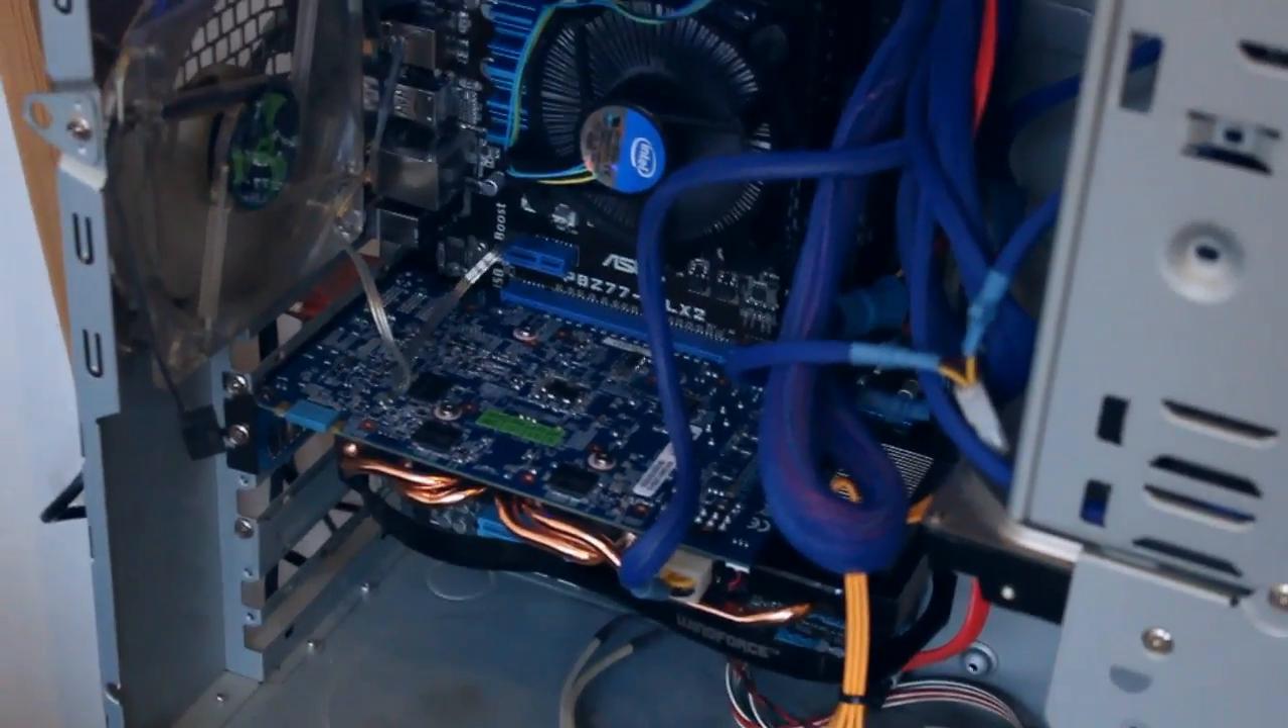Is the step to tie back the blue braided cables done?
No.